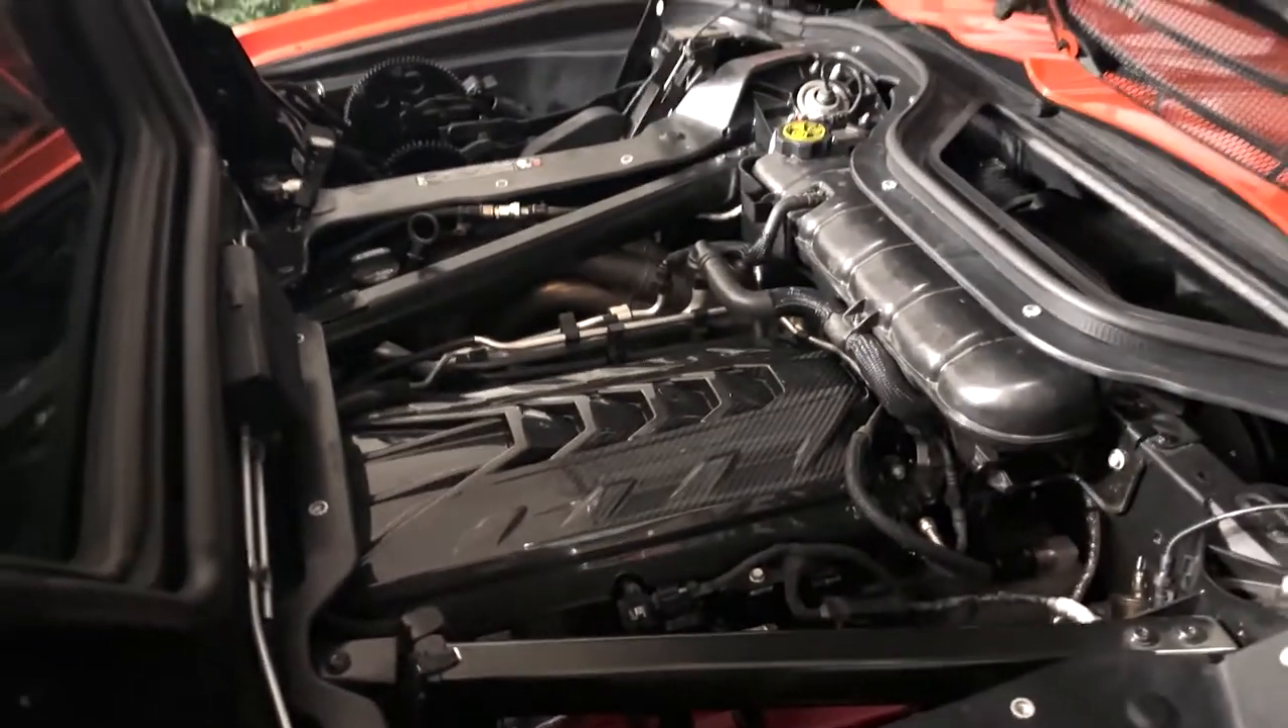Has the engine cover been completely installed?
Yes.